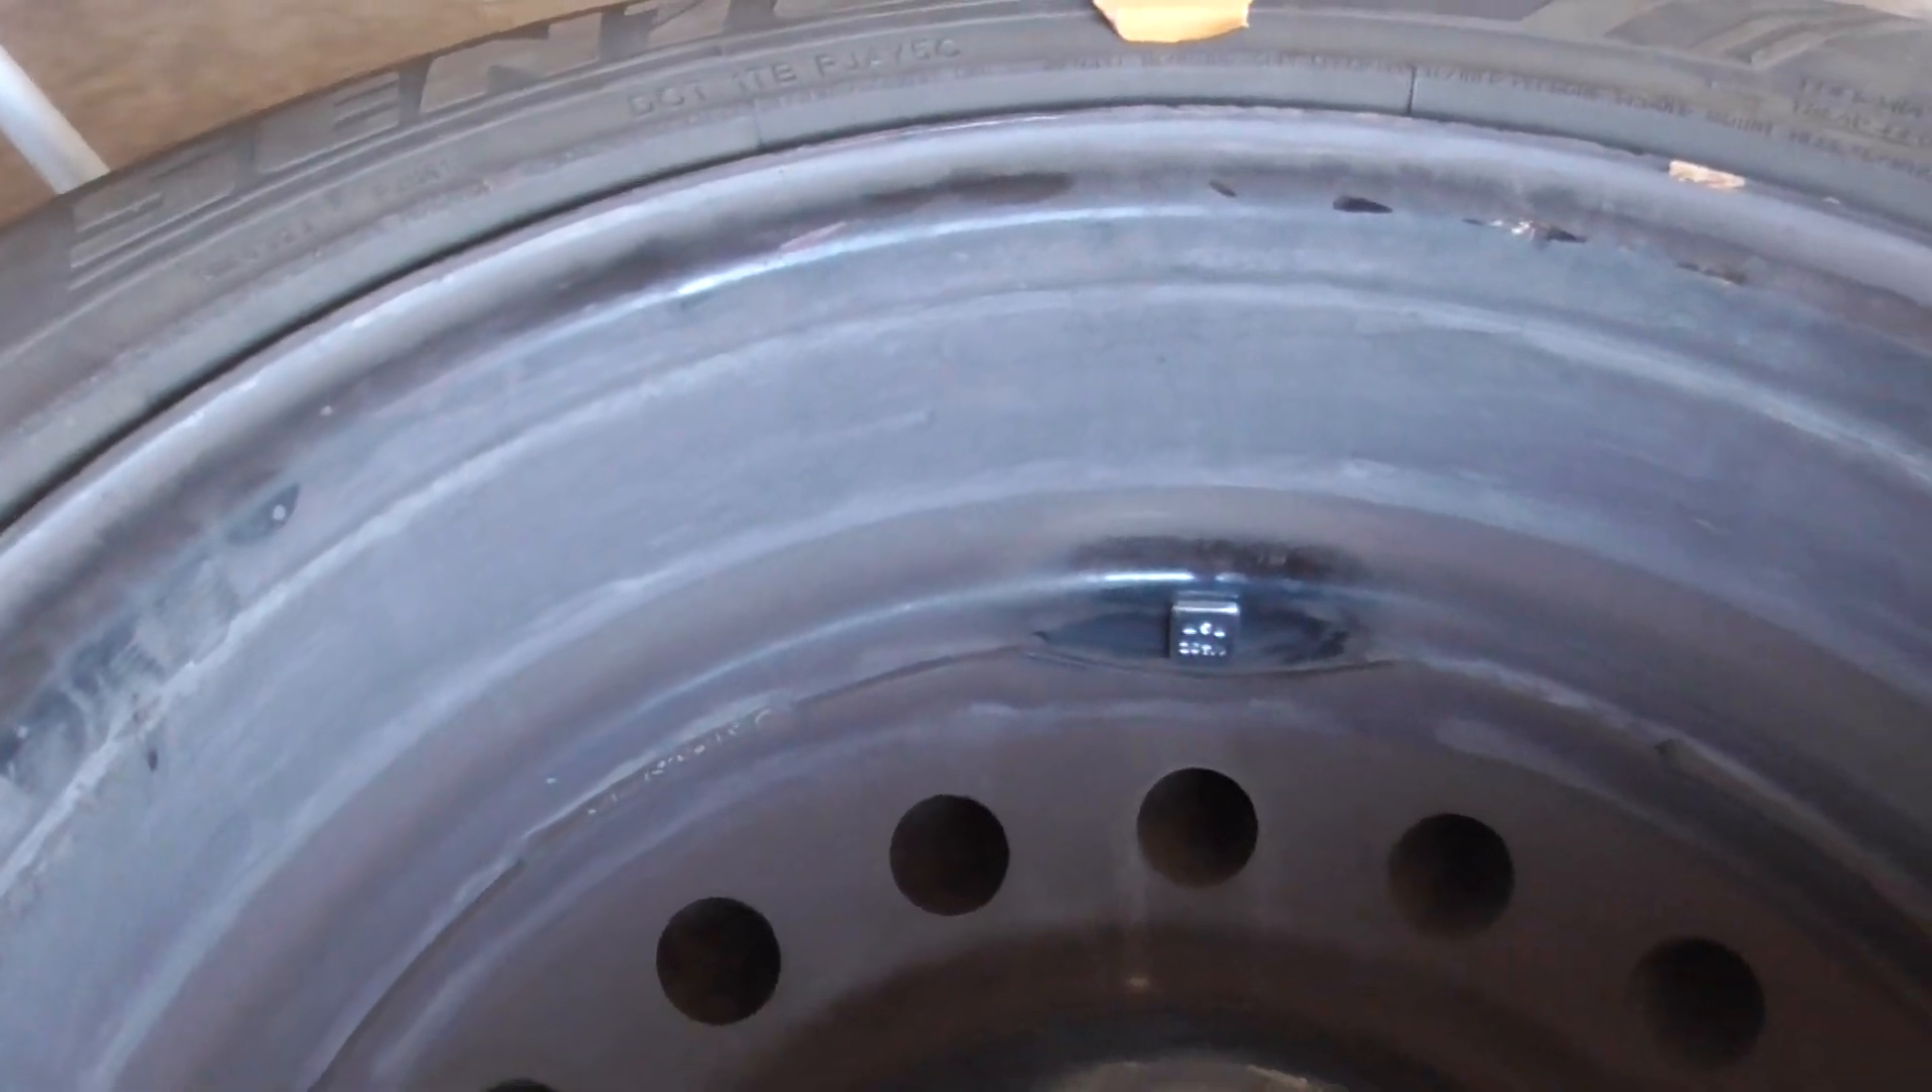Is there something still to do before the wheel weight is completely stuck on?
No.